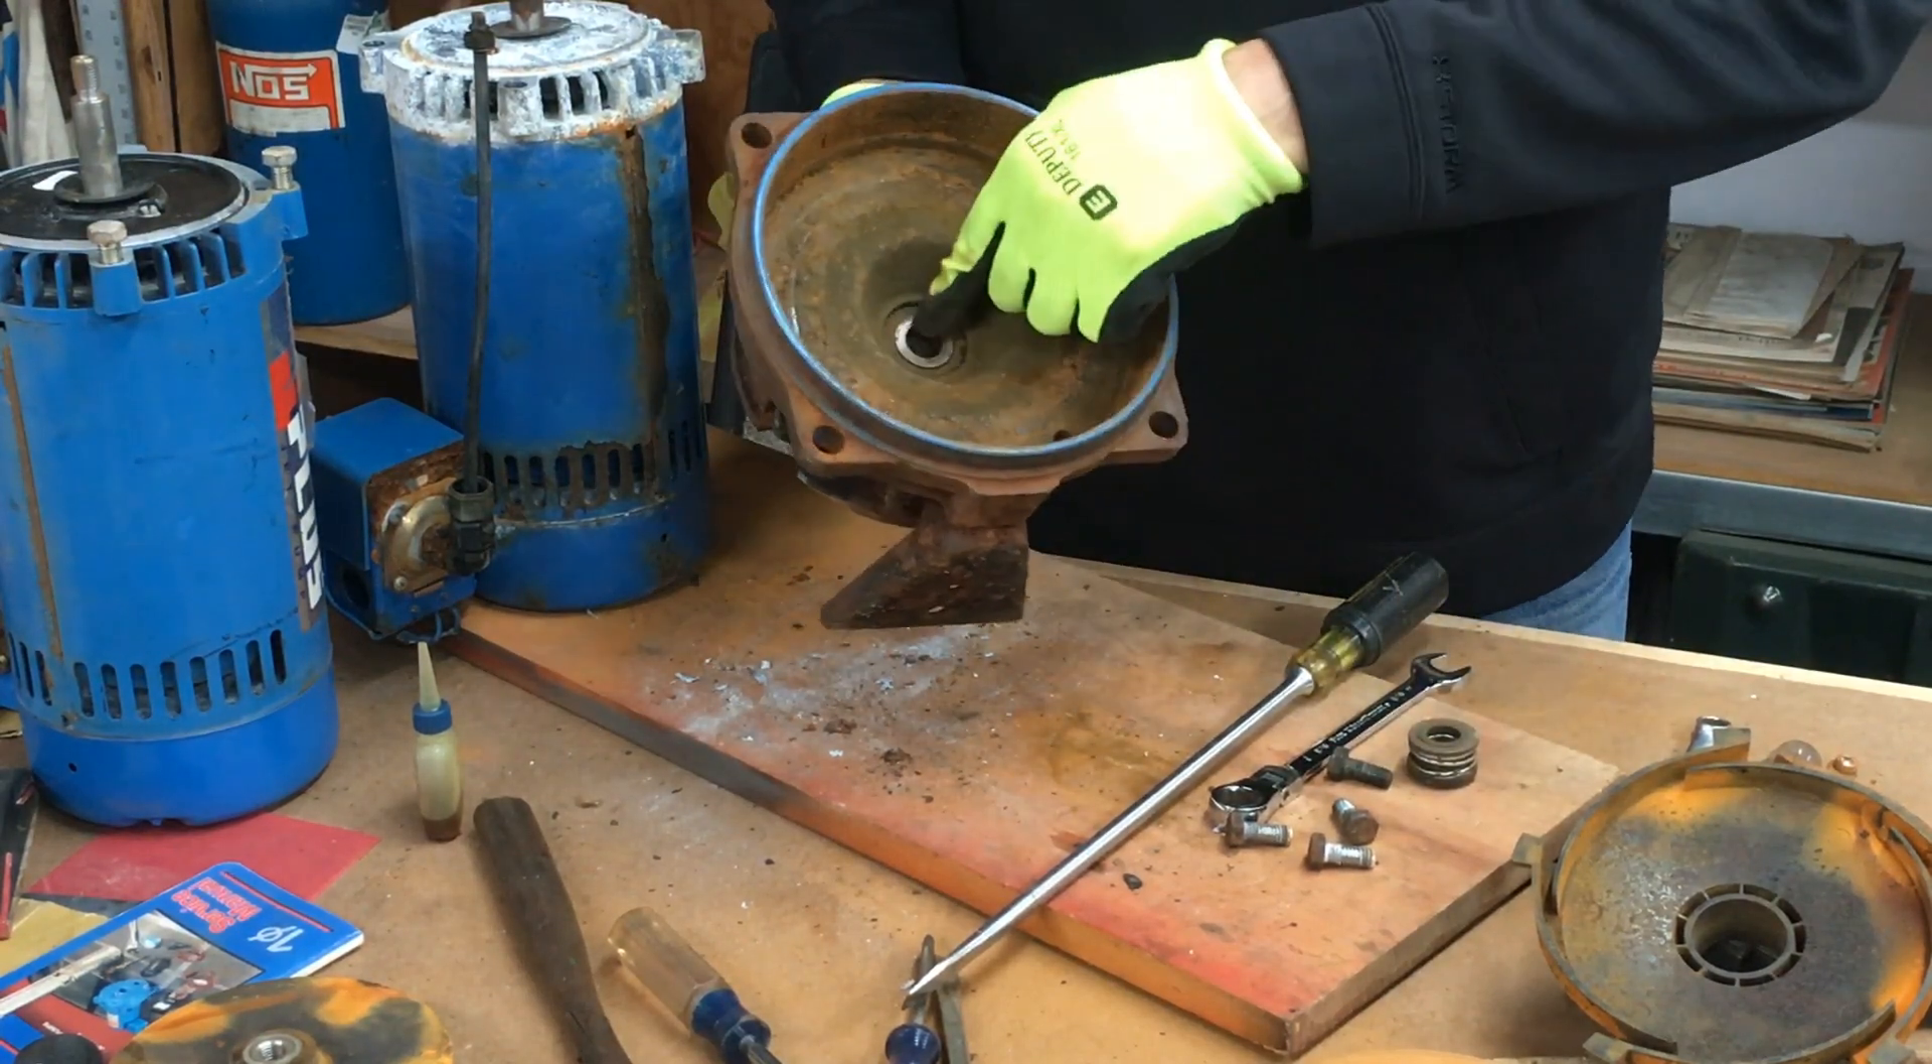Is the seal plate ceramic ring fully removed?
No.